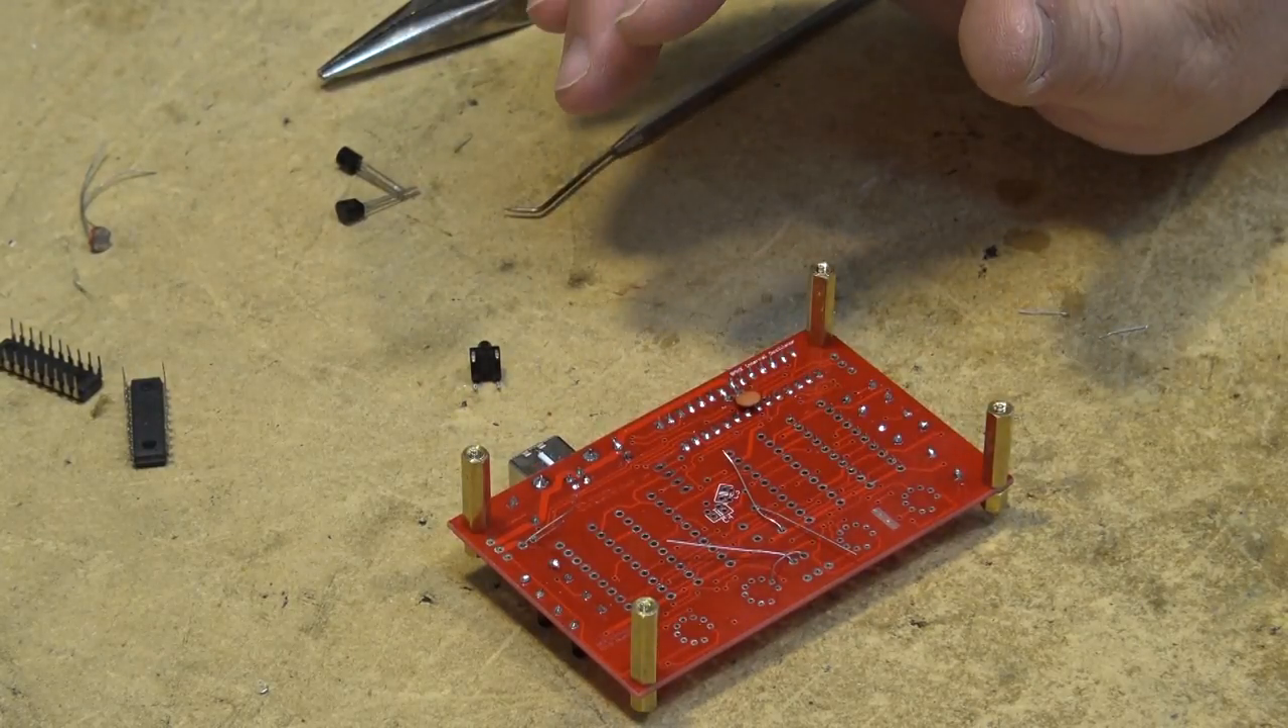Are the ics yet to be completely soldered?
Yes.